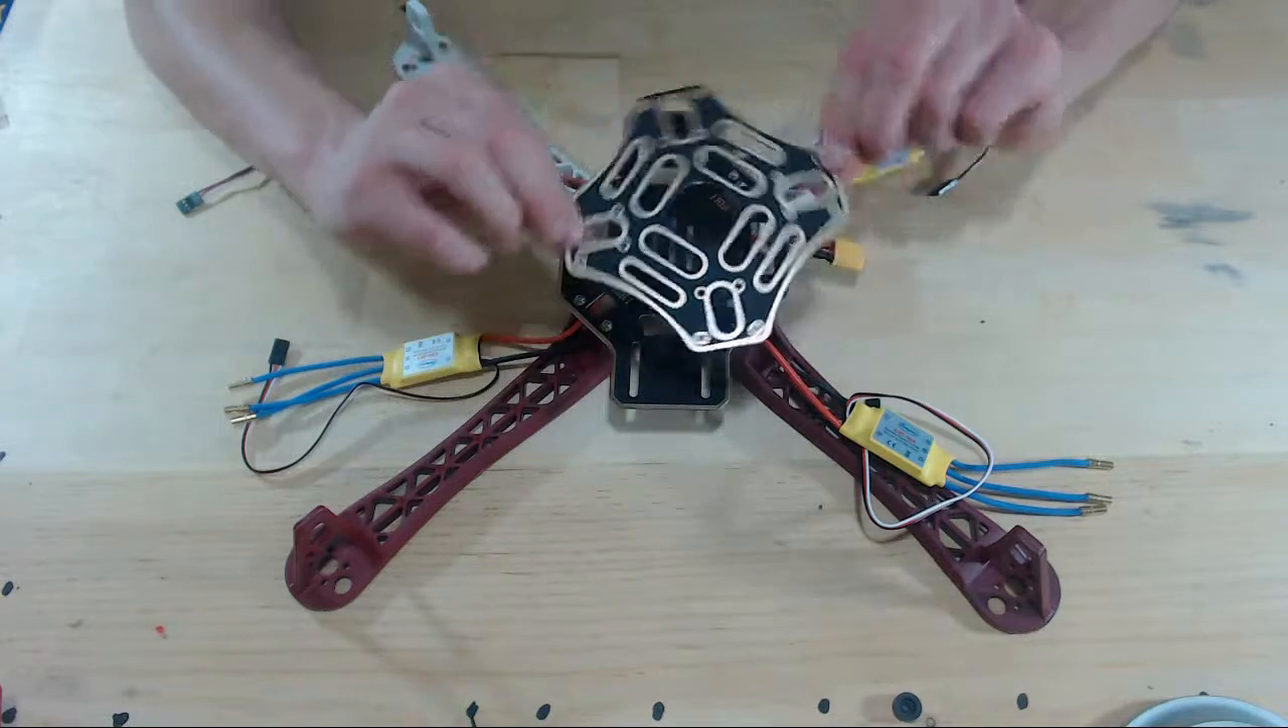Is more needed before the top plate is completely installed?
Yes.